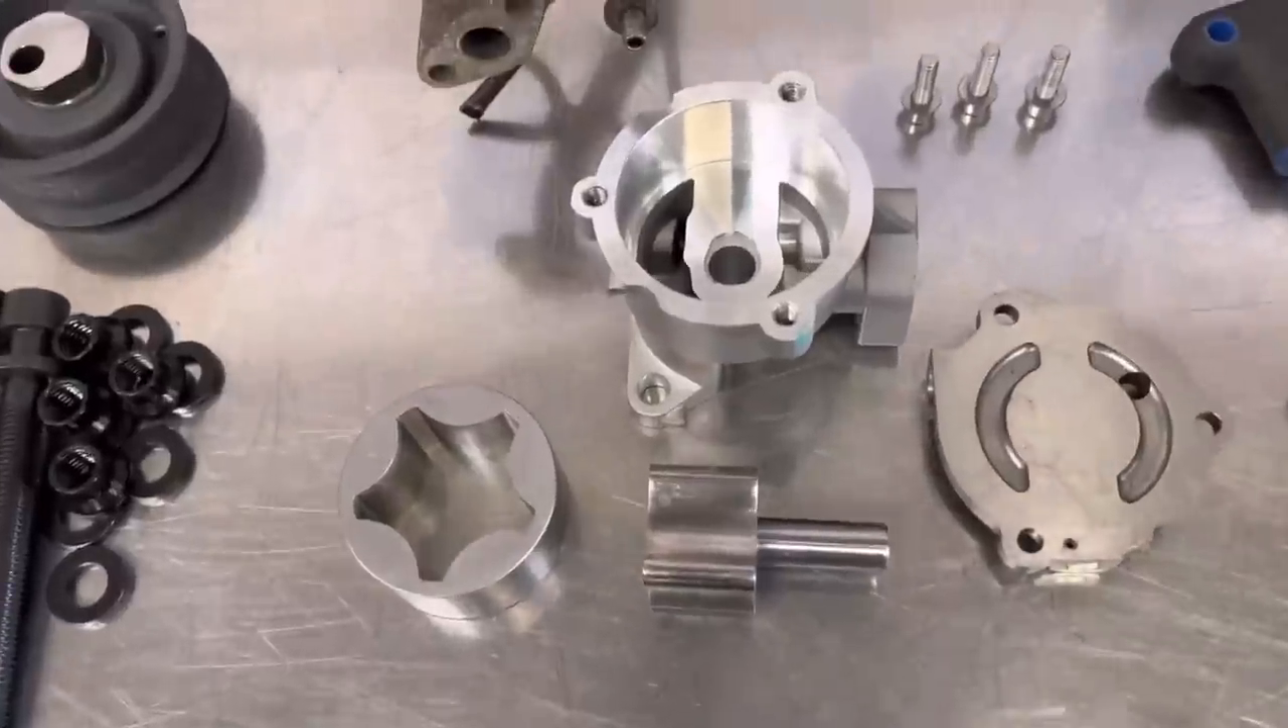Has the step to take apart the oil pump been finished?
Yes.